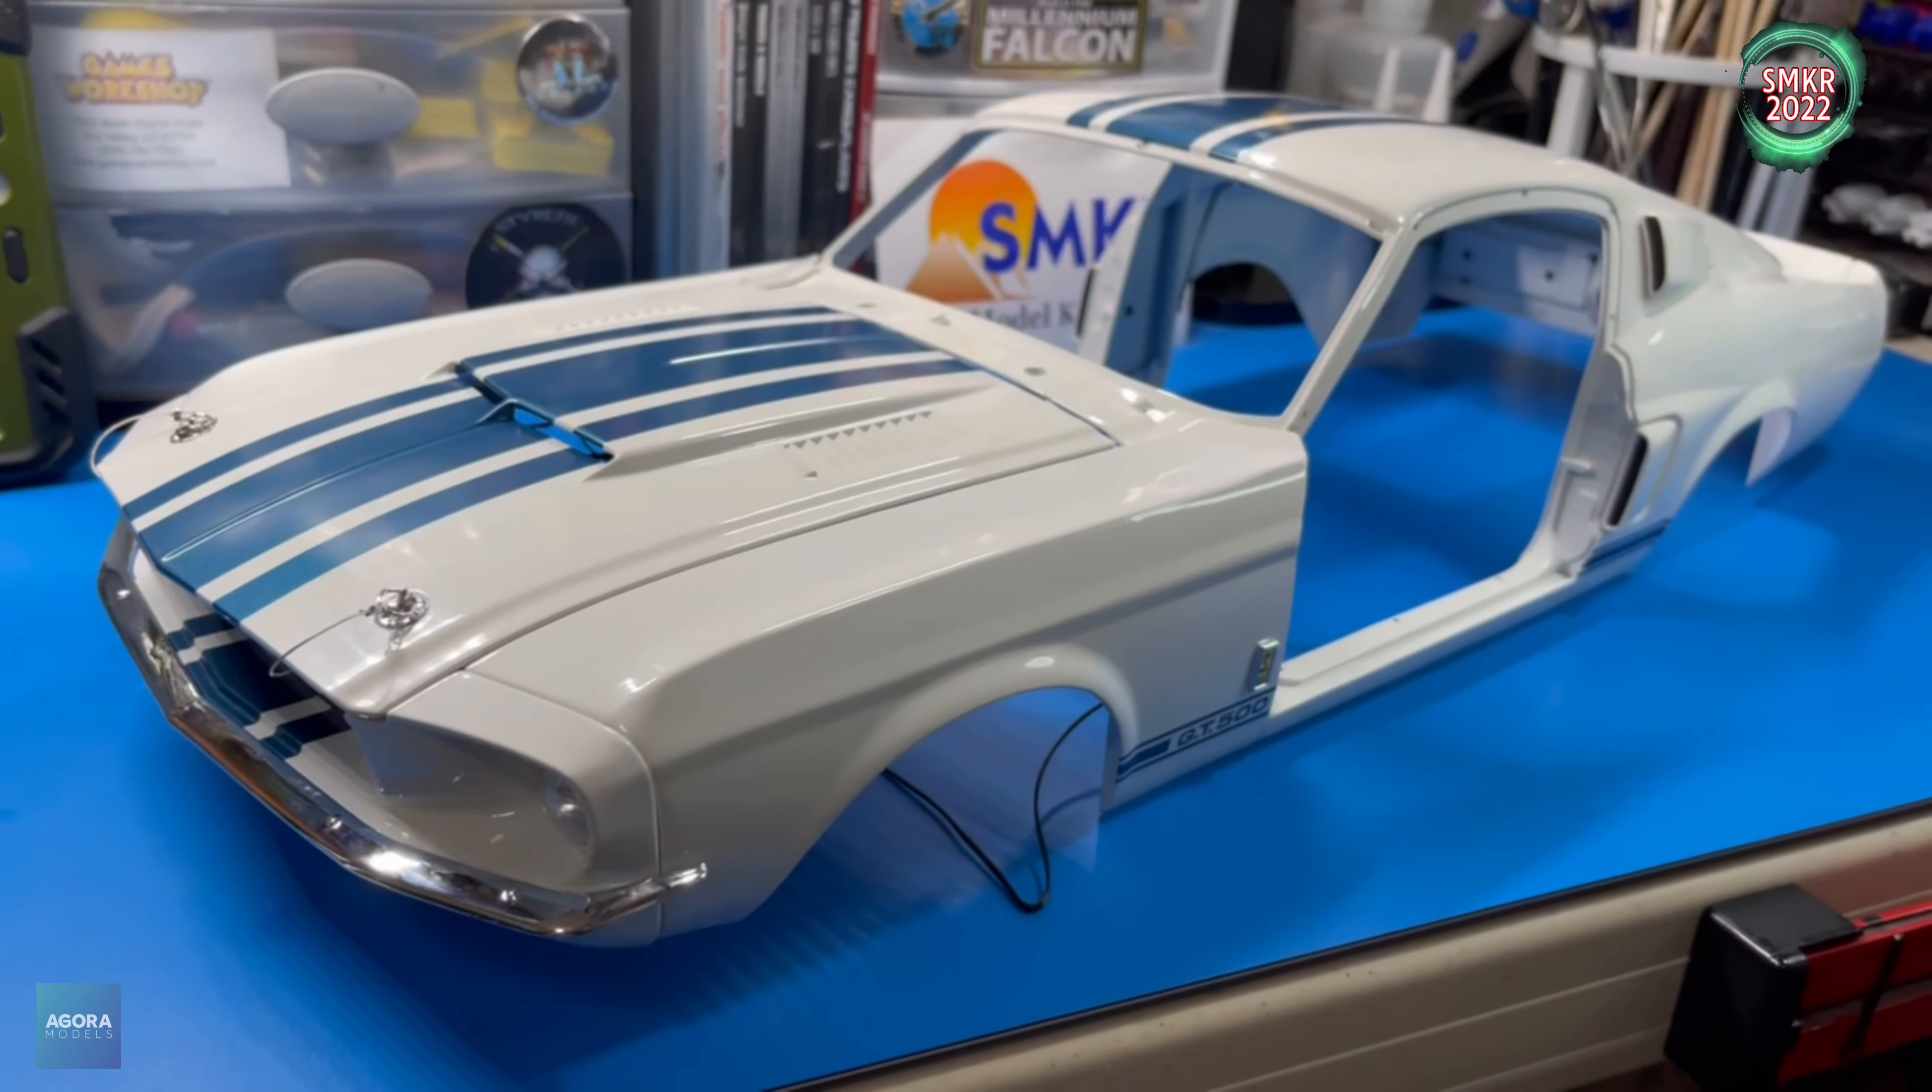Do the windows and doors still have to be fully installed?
Yes.